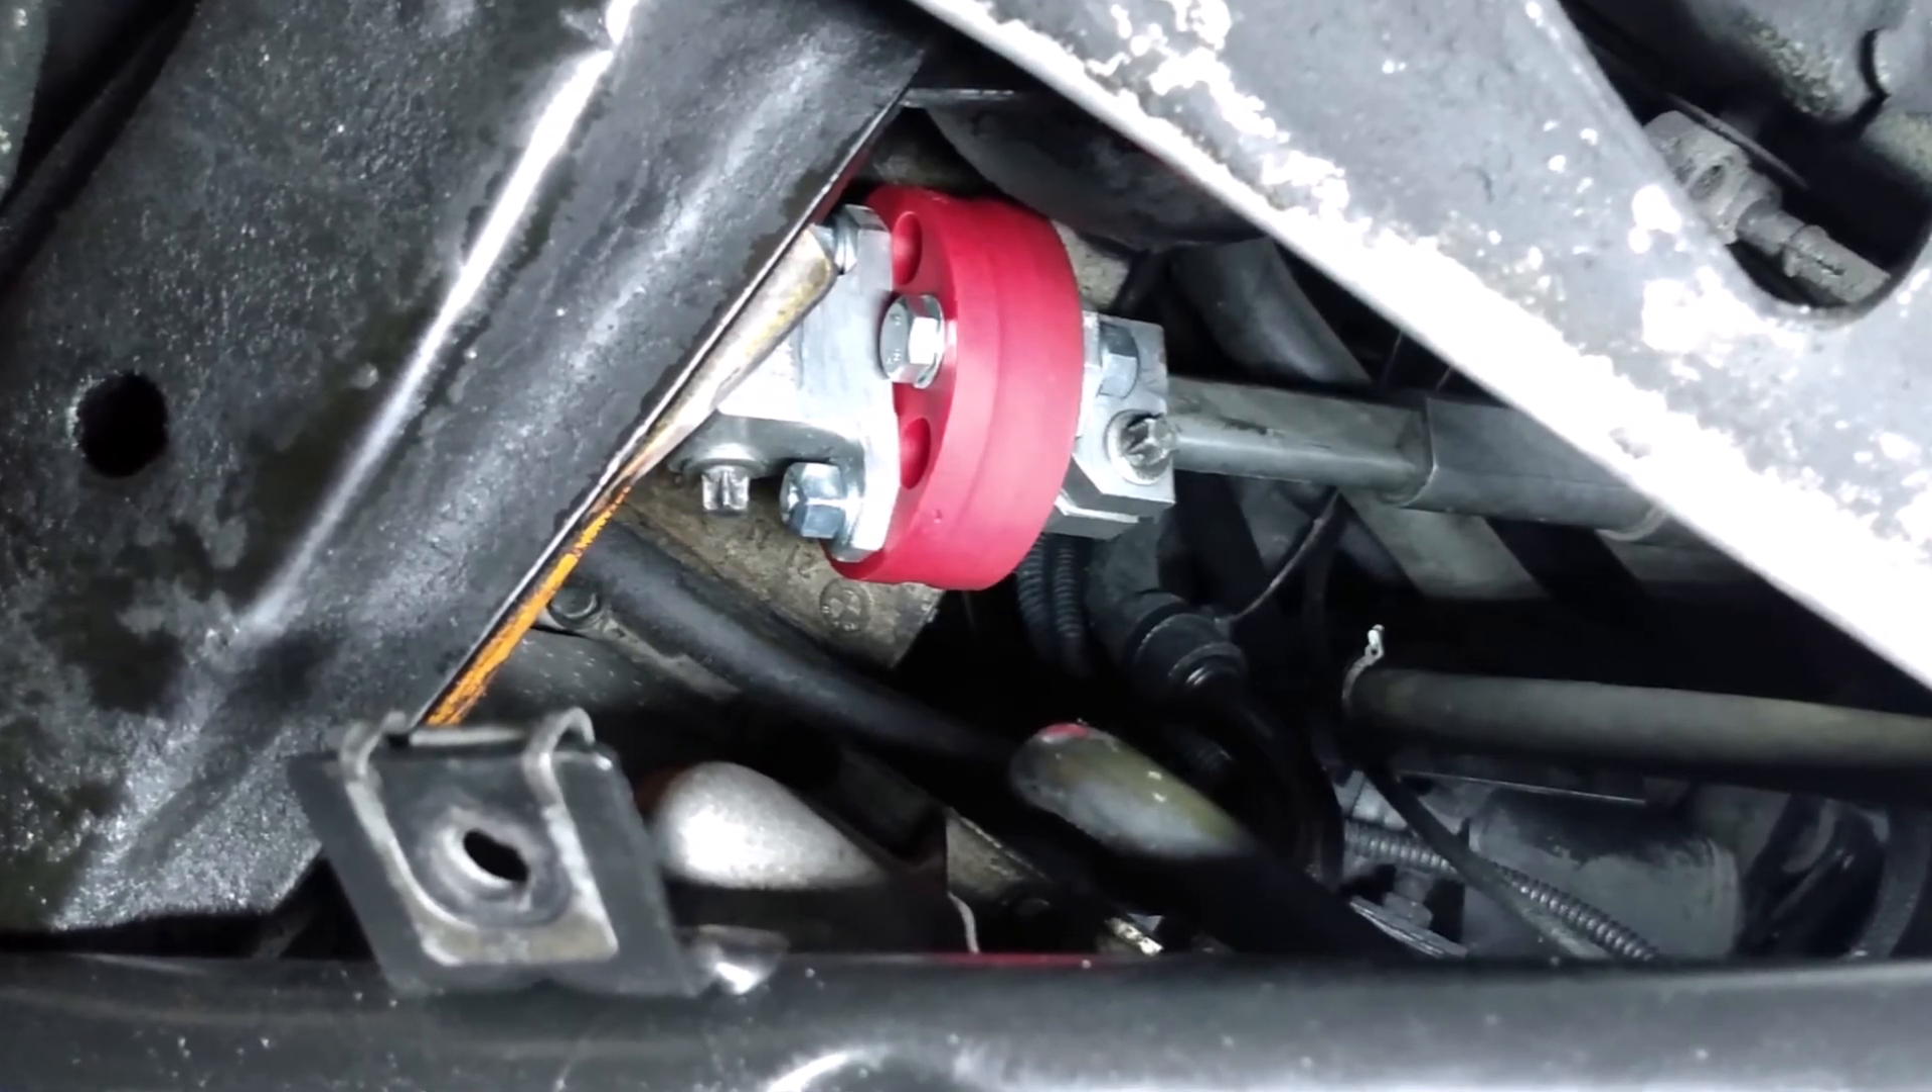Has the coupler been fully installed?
Yes.